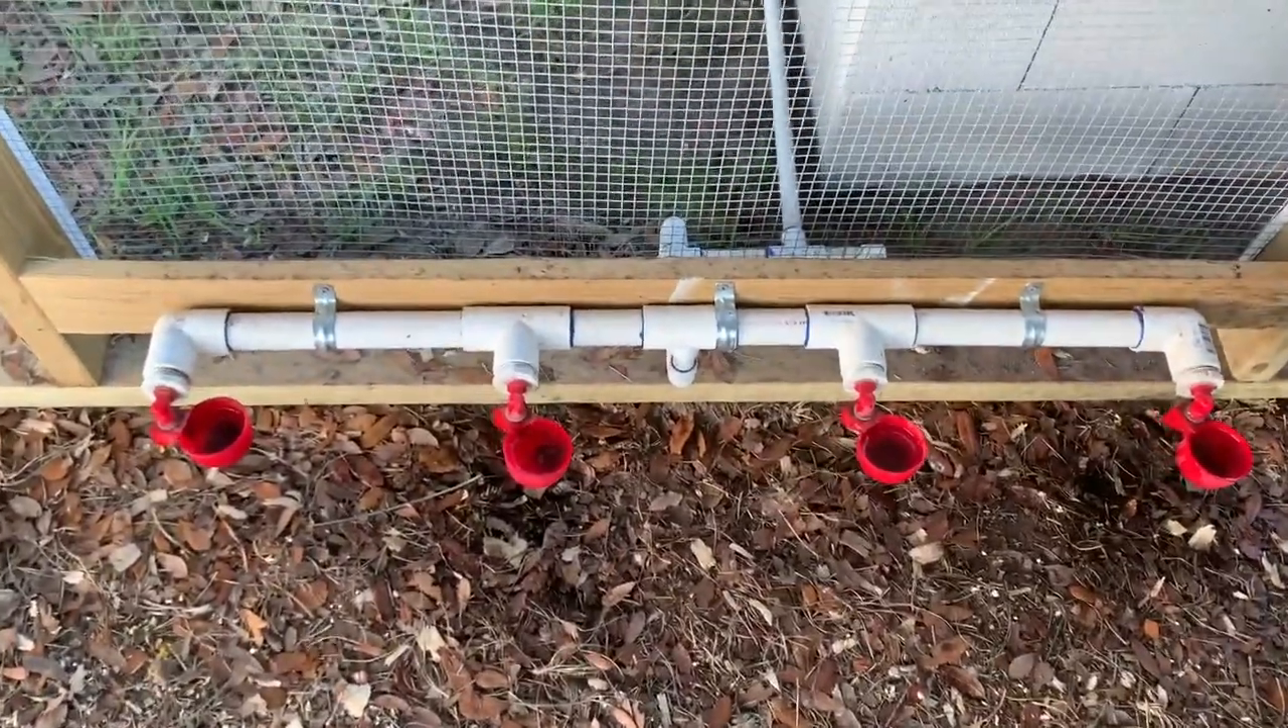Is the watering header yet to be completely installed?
No.